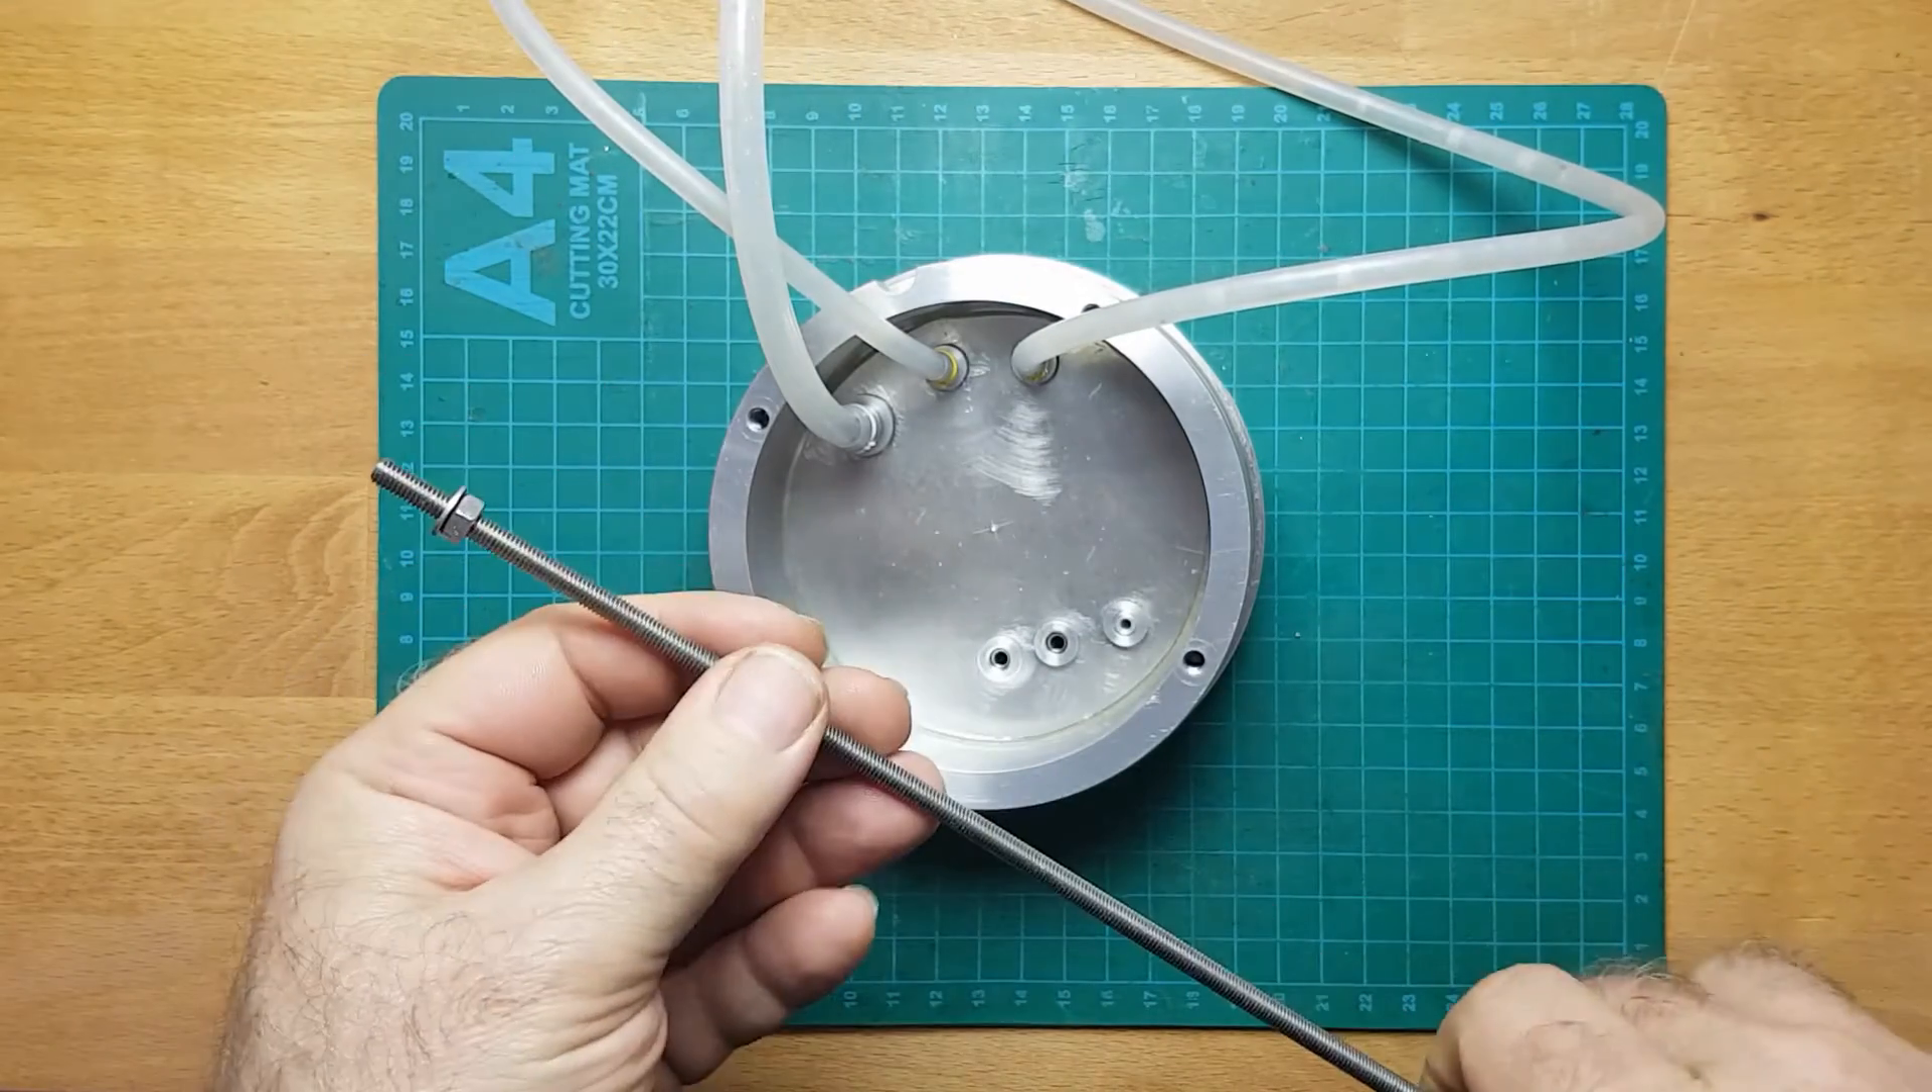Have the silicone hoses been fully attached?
Yes.